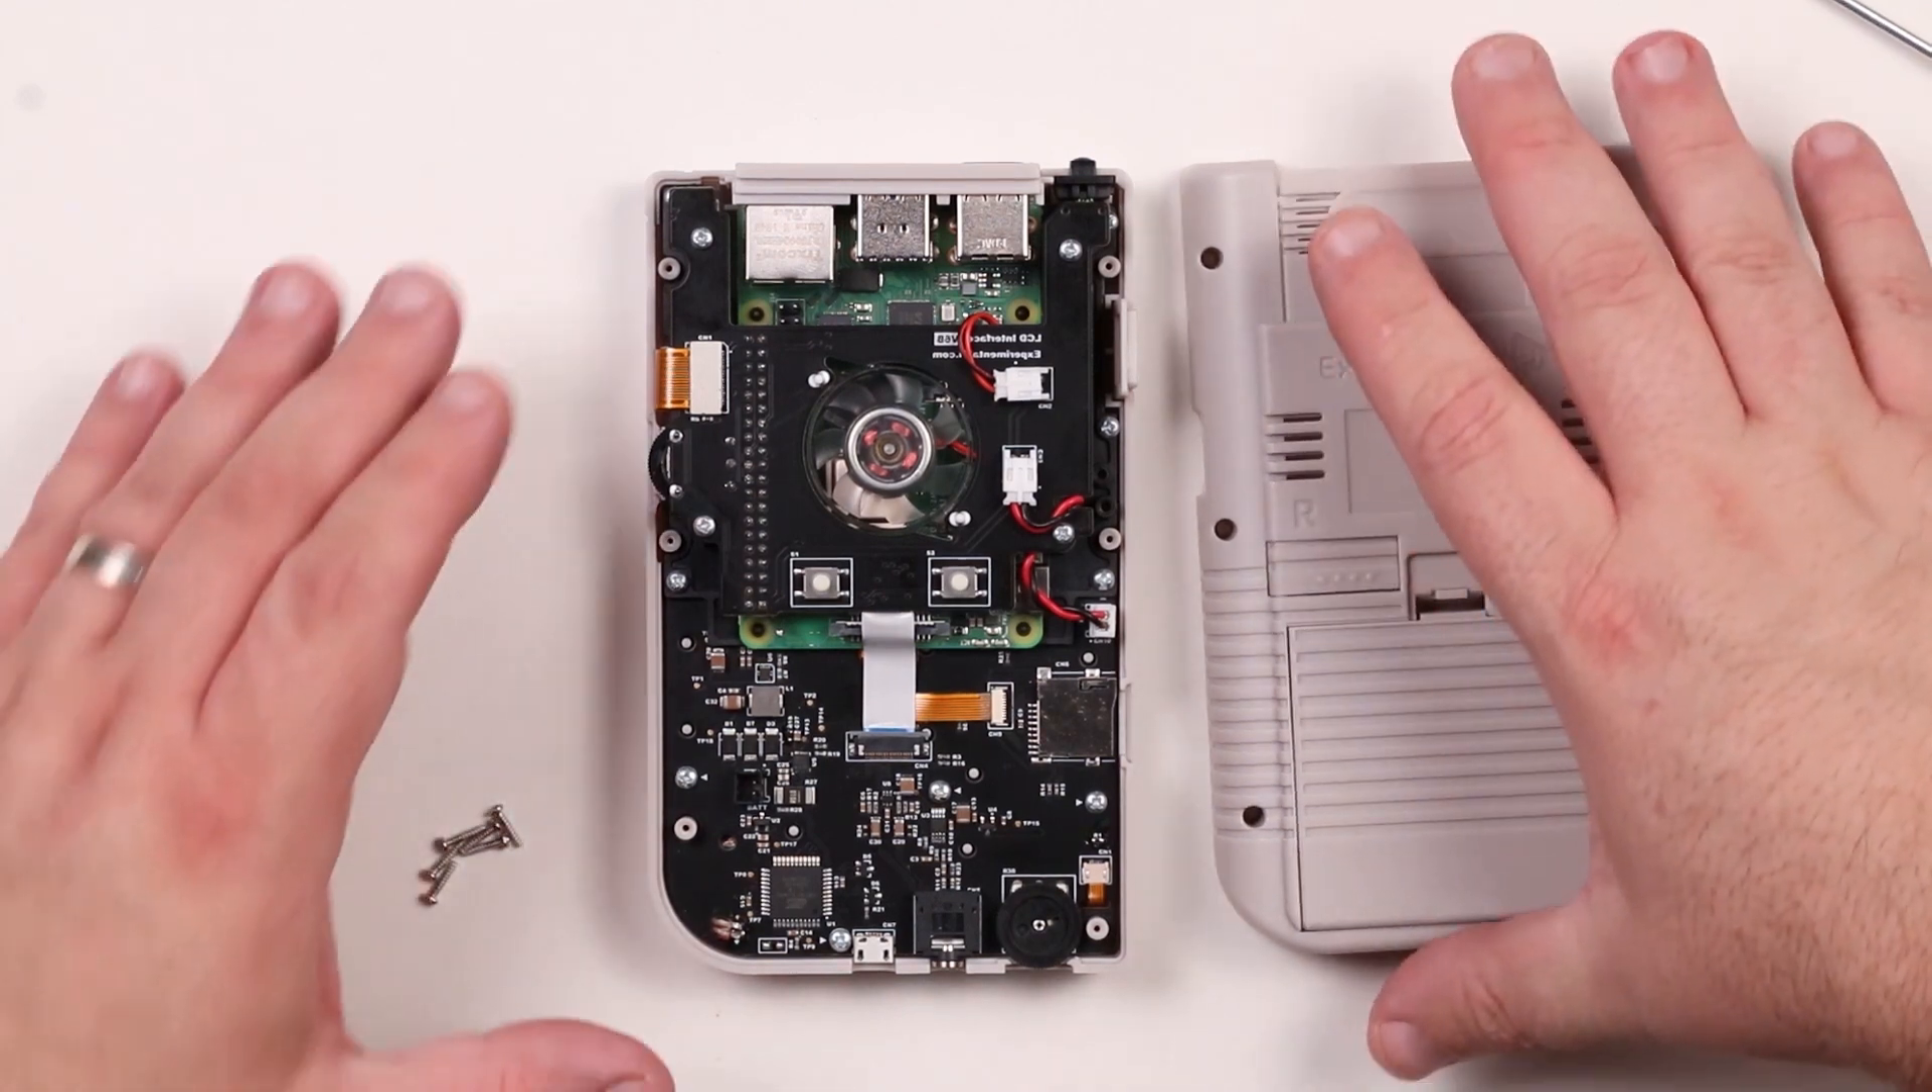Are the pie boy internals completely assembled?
Yes.